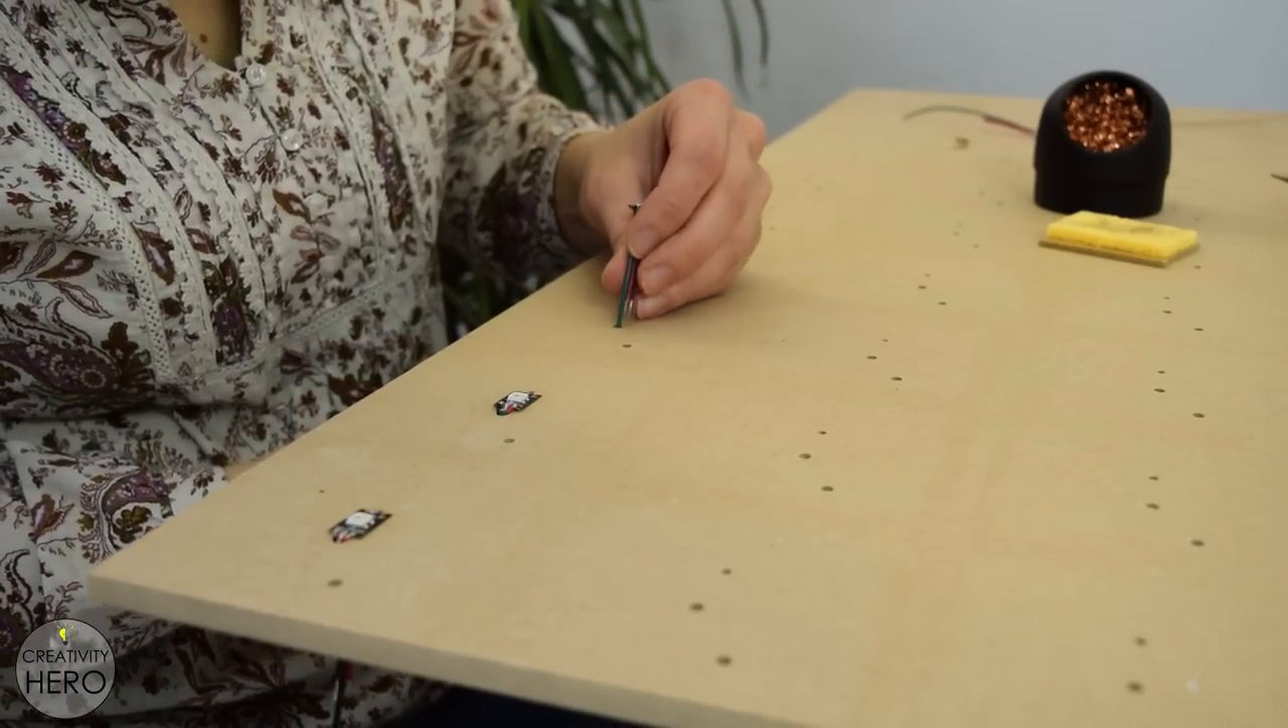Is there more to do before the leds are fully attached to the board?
Yes.